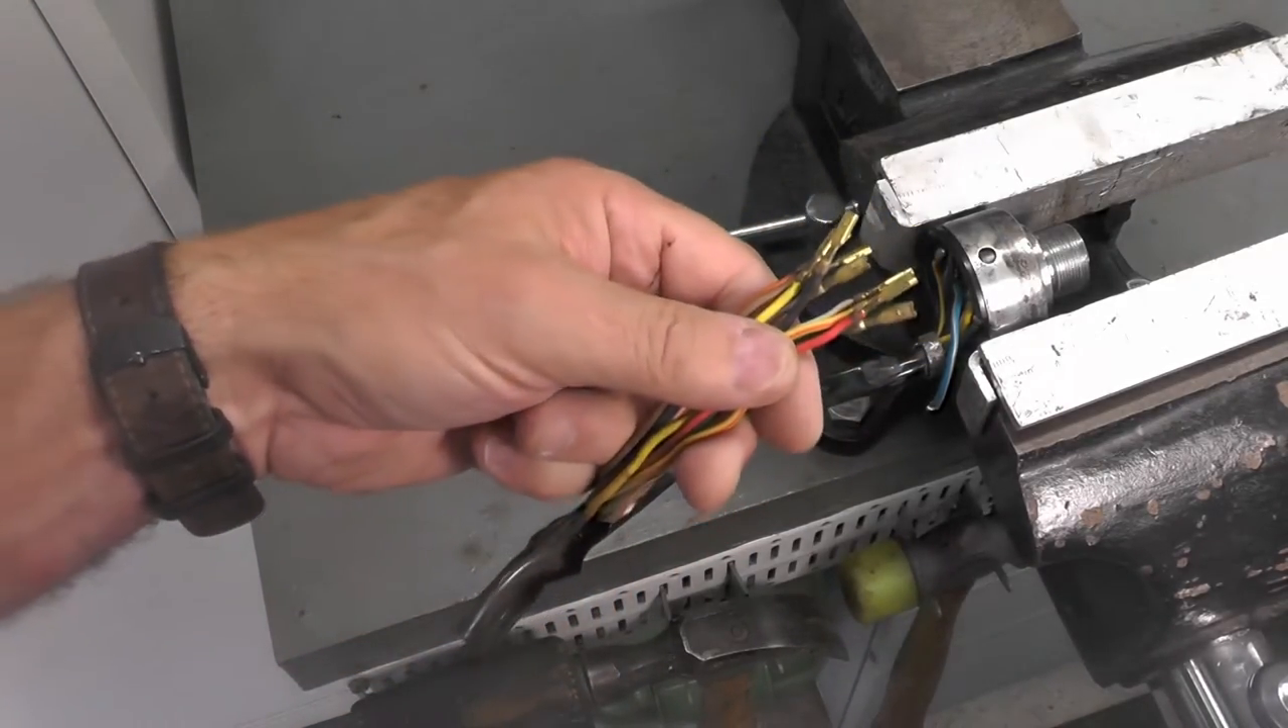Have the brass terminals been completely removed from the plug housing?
Yes.